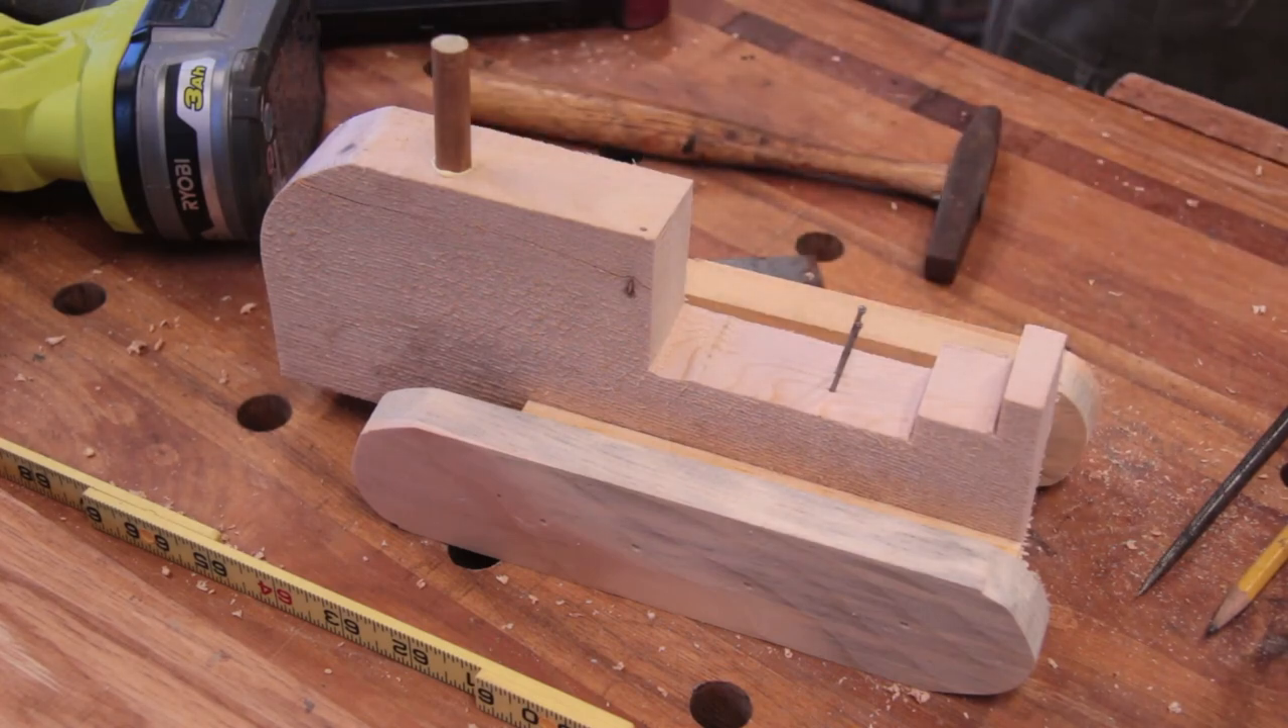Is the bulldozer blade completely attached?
No.